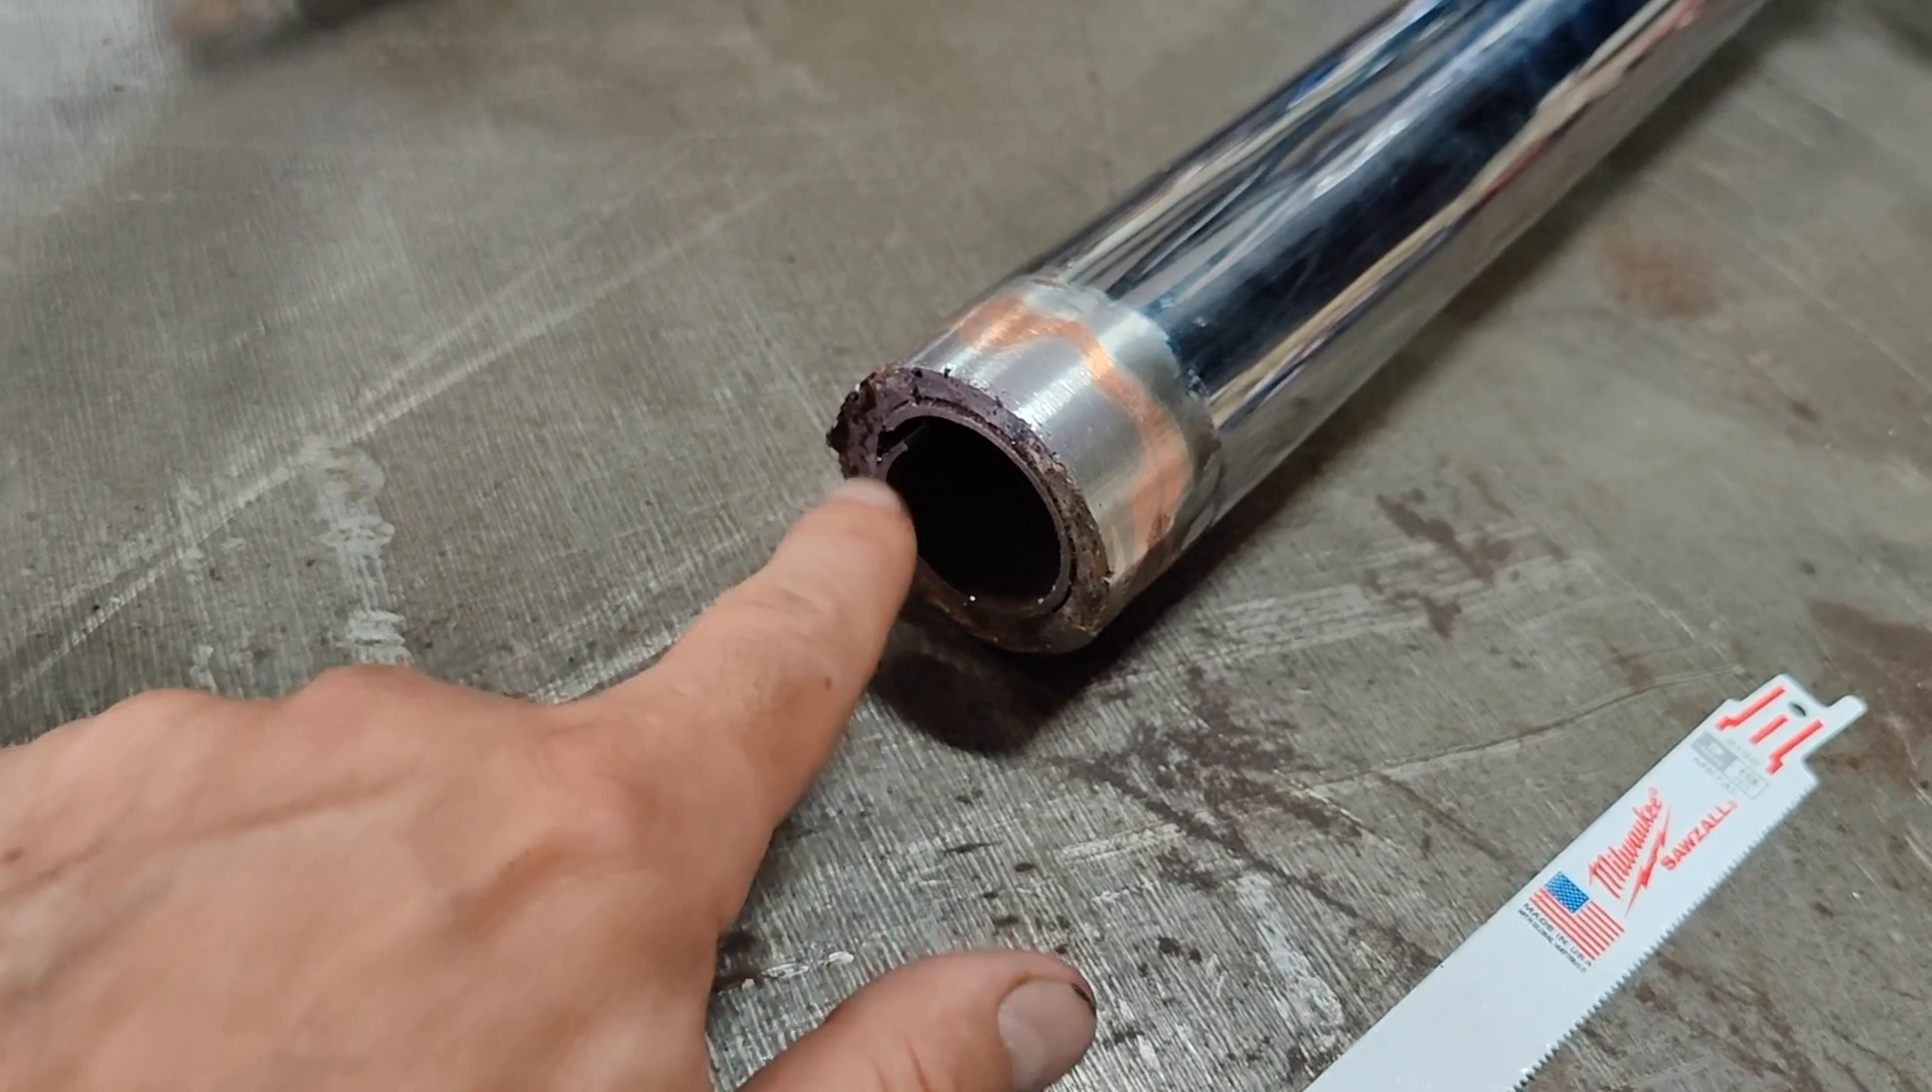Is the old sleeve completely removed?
No.